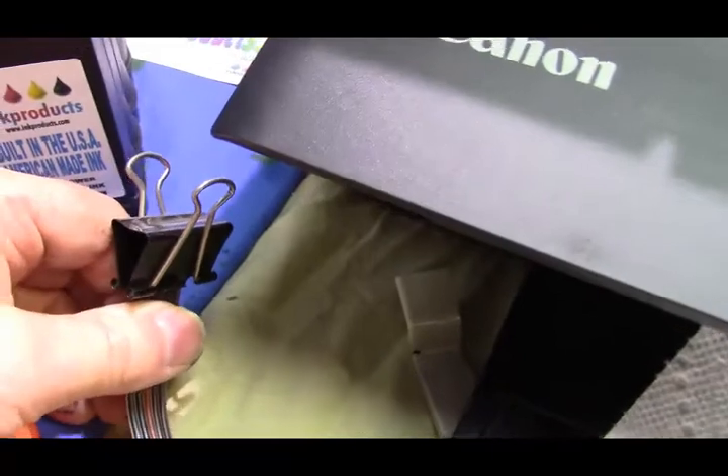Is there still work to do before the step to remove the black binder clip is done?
Yes.